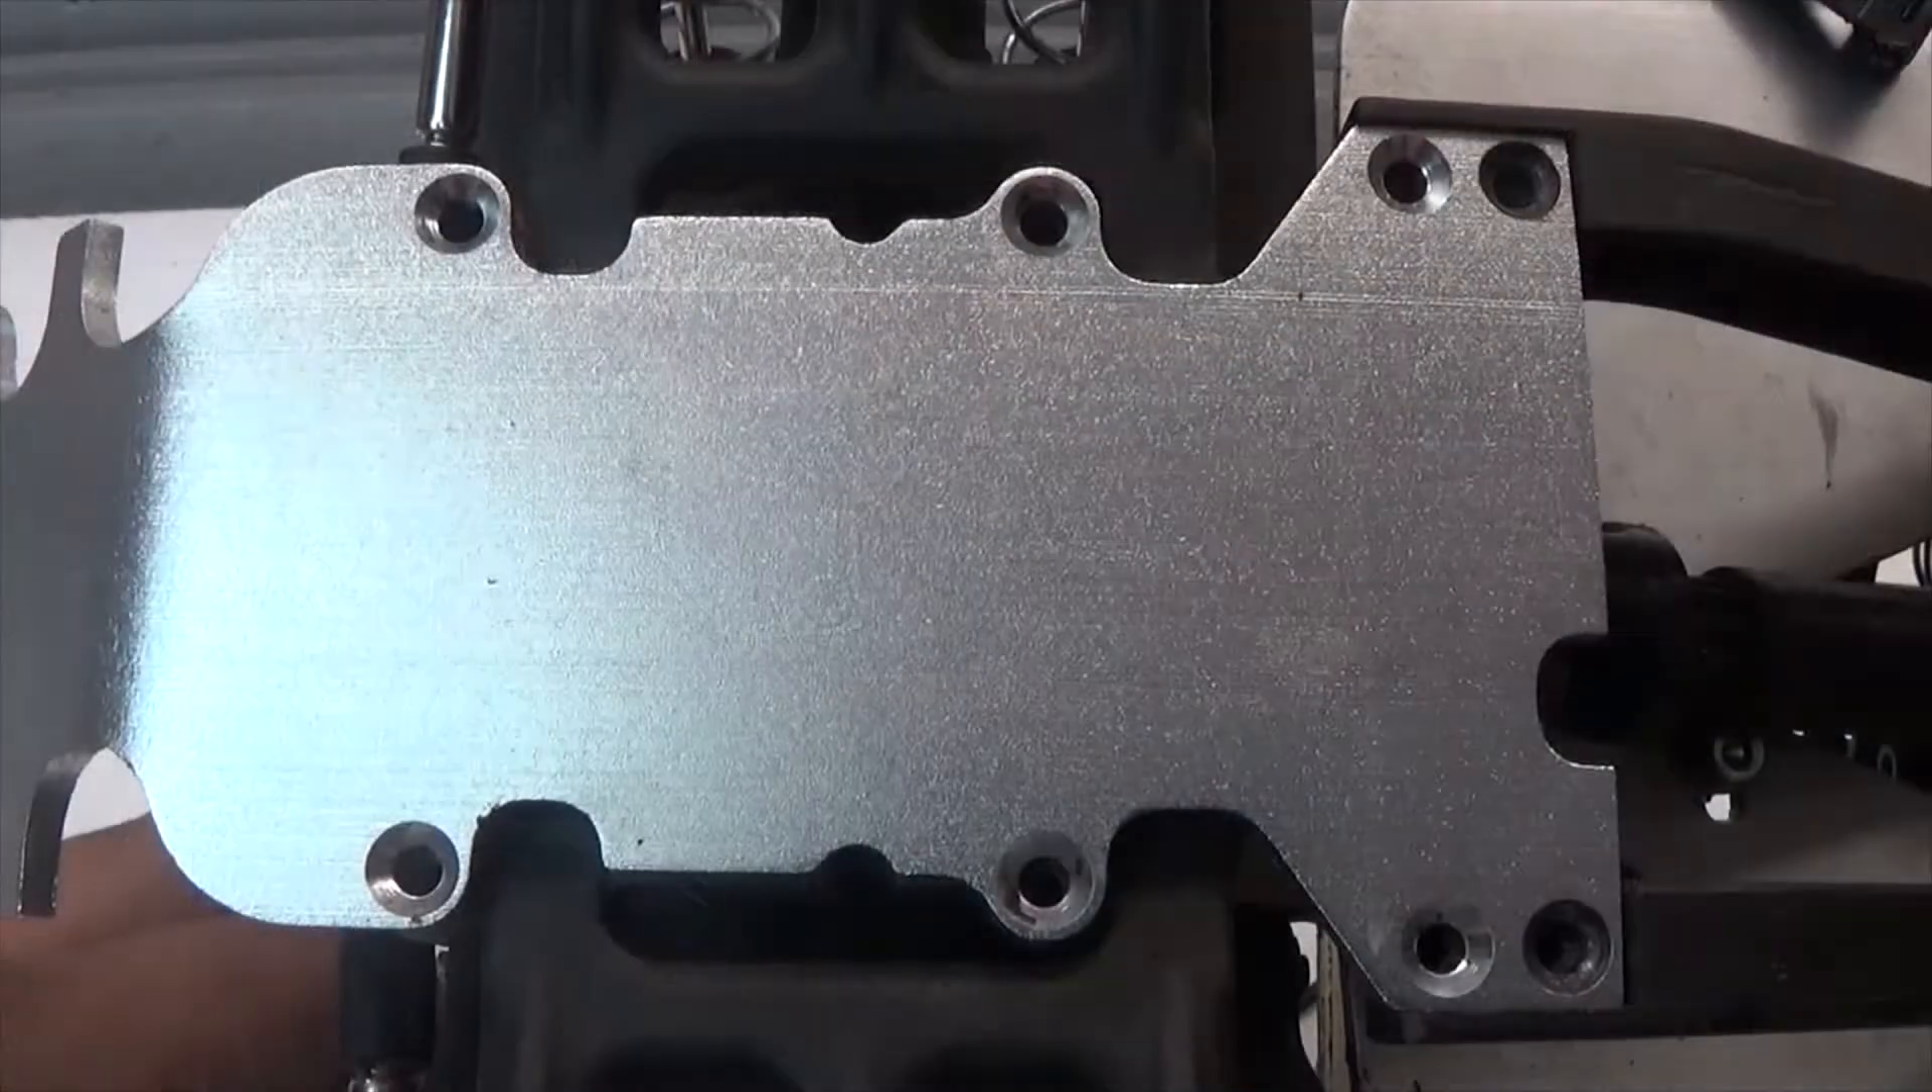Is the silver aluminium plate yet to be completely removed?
Yes.